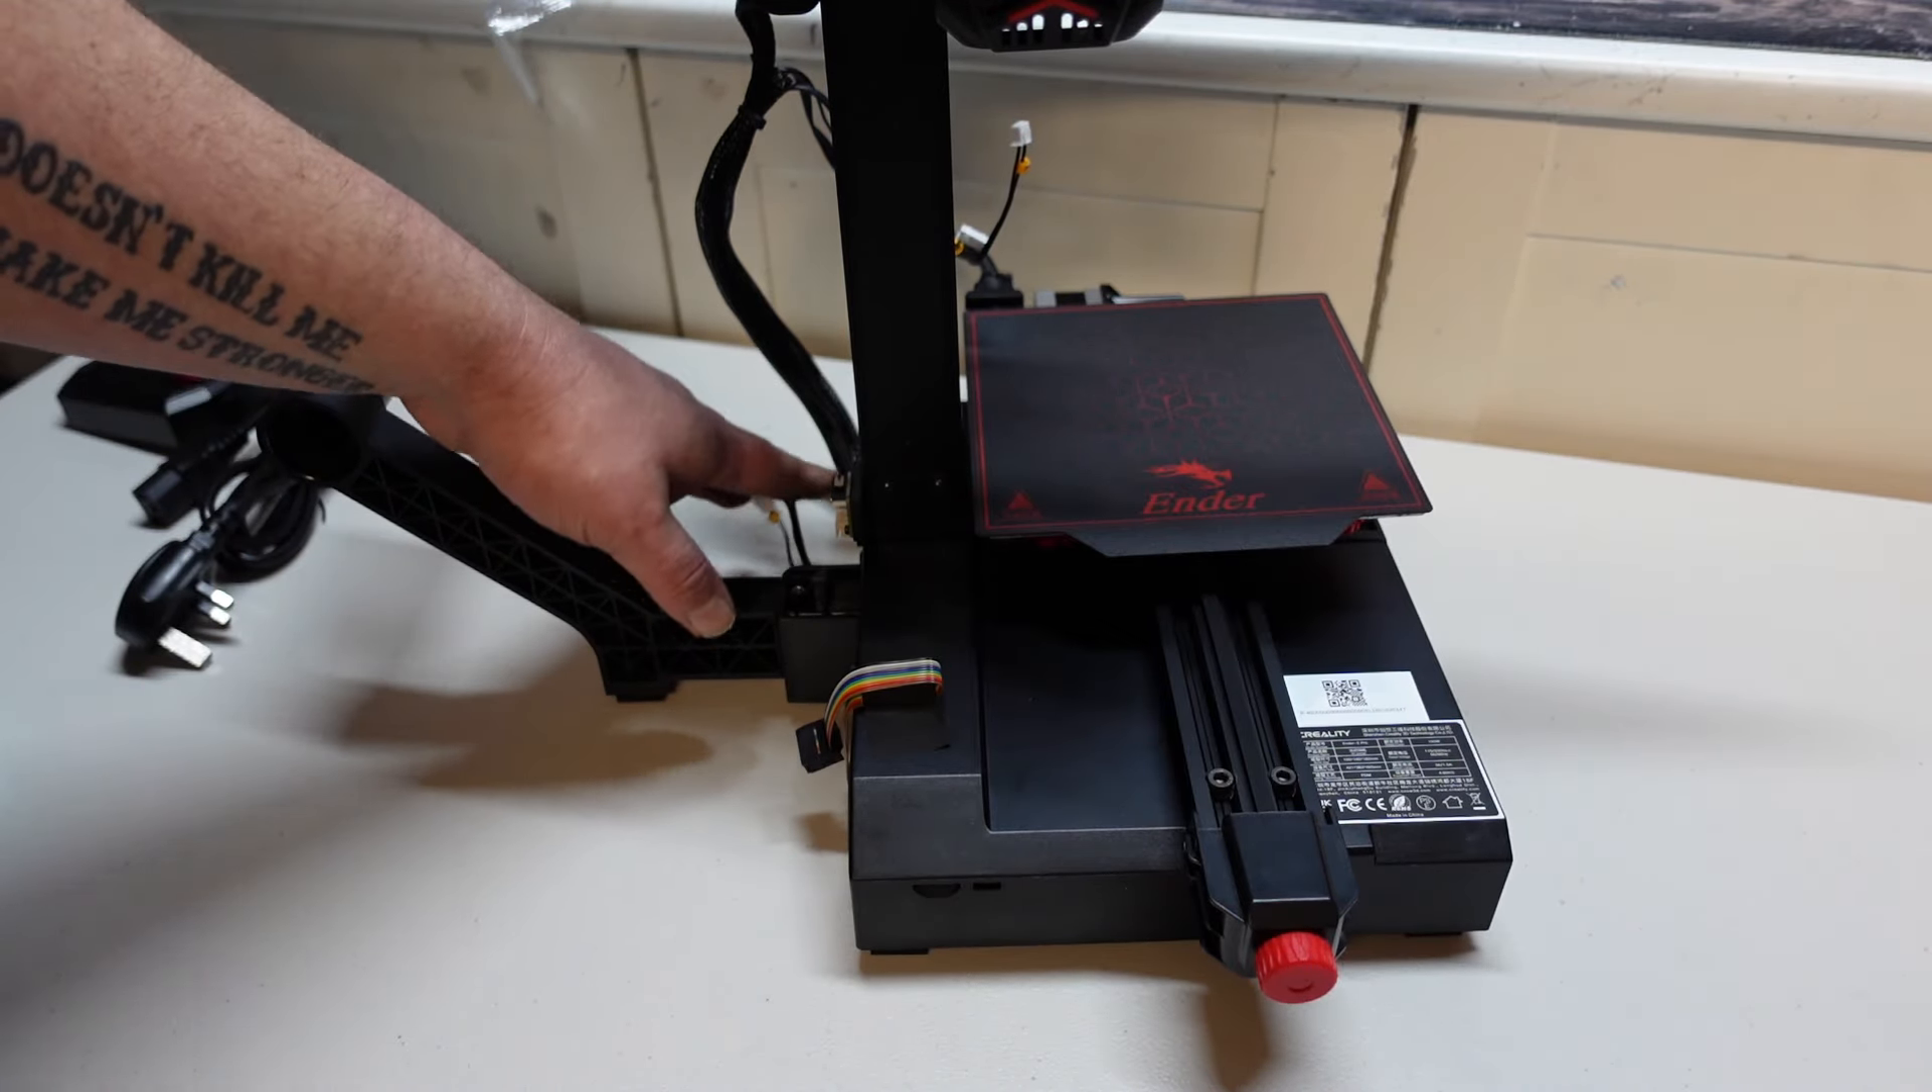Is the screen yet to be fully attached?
Yes.